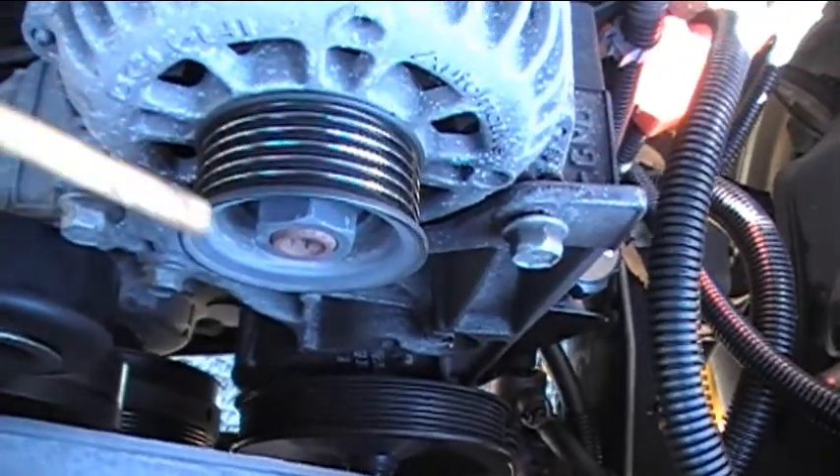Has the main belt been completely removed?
Yes.